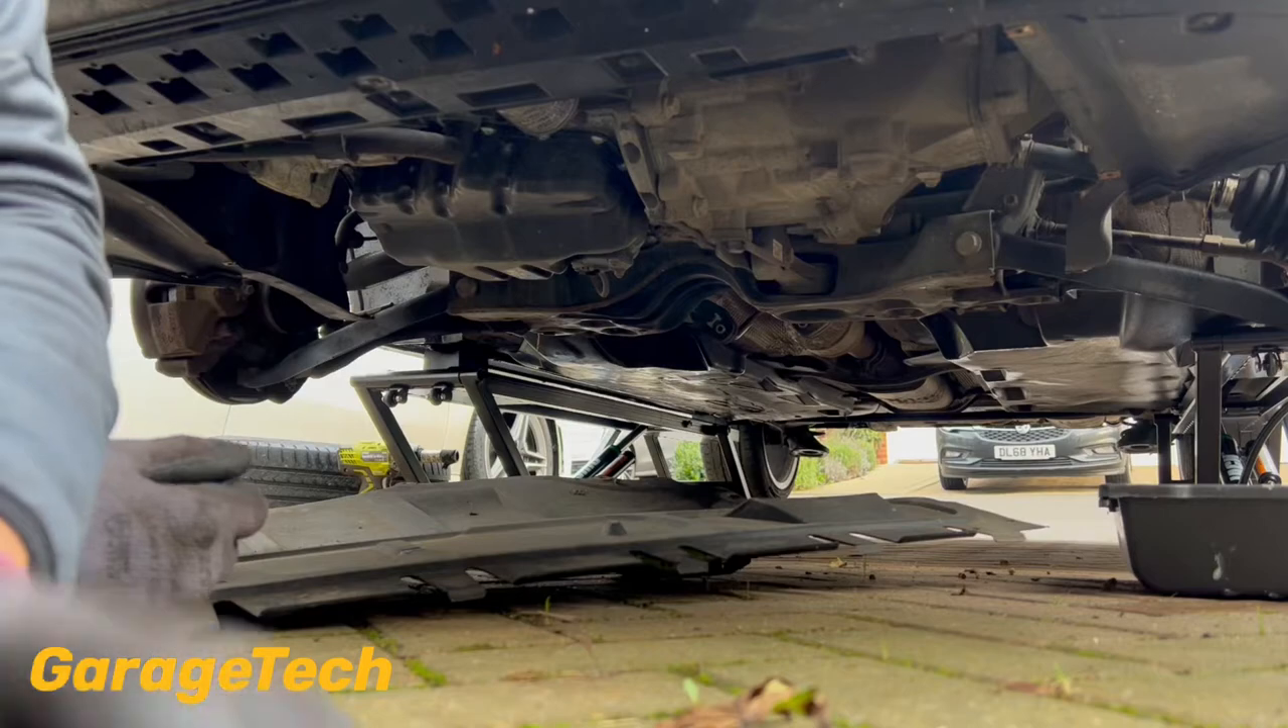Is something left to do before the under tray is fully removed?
No.